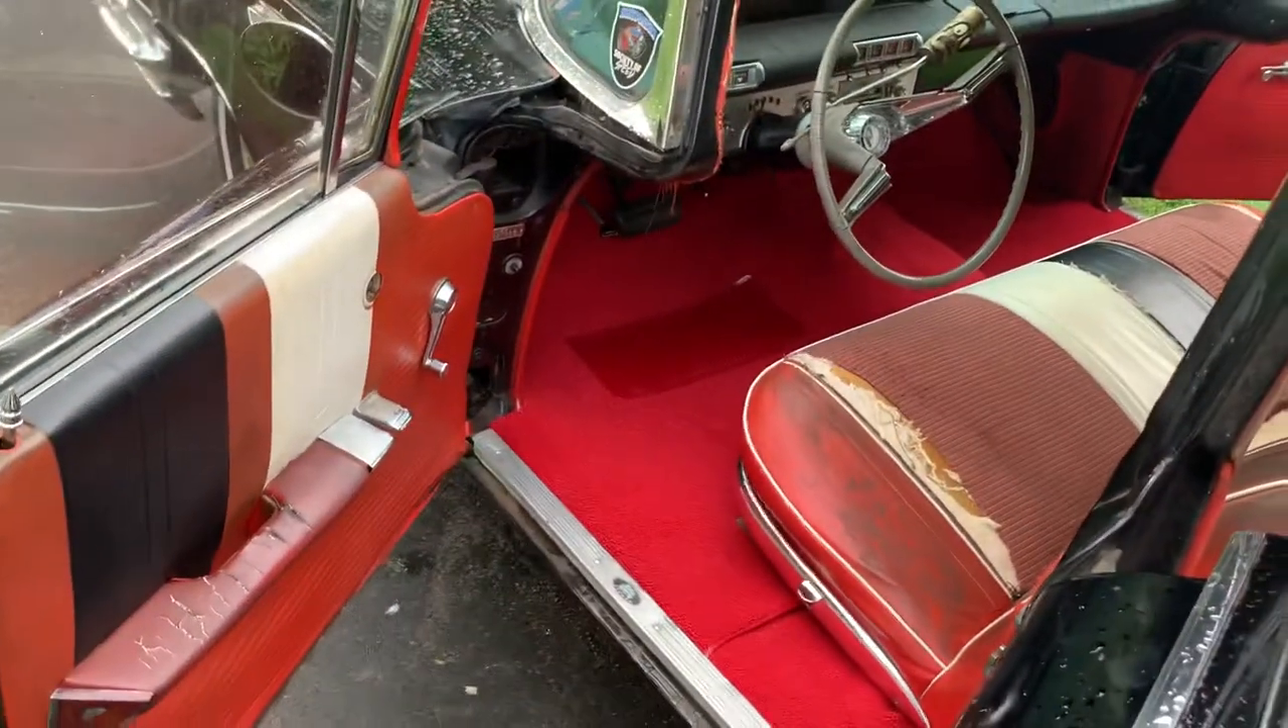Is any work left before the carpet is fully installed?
No.